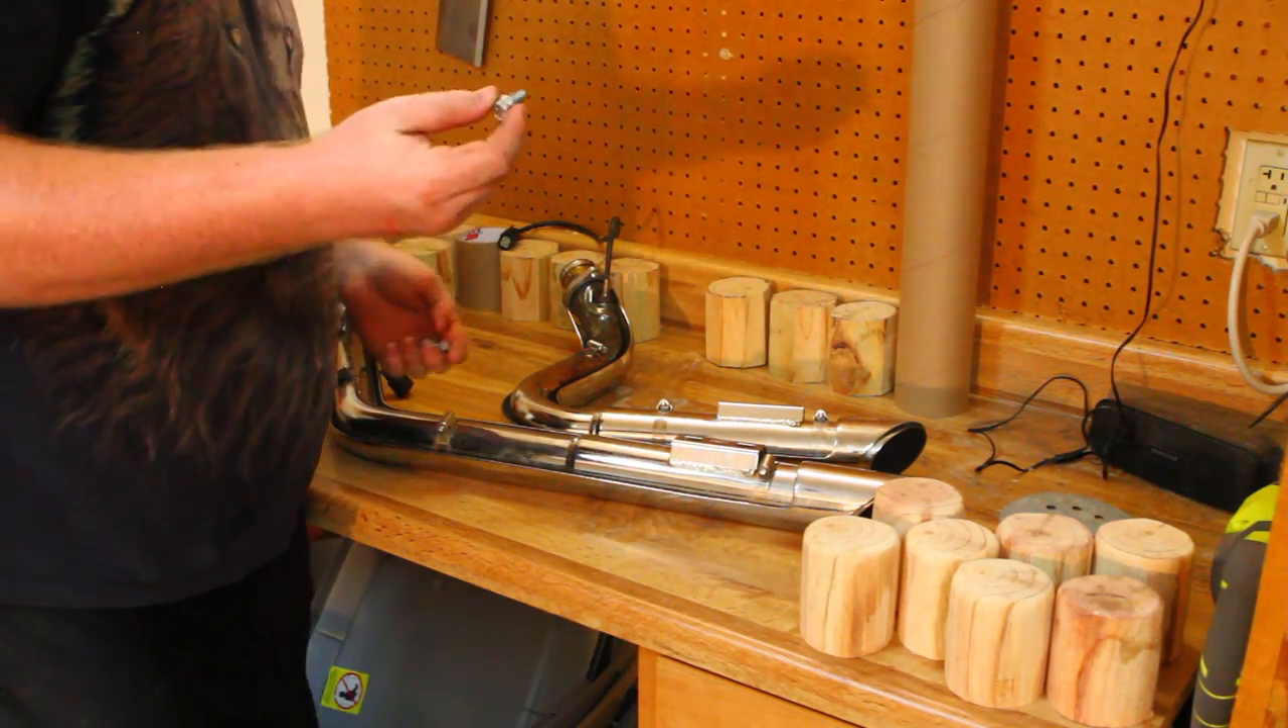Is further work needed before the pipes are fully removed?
No.